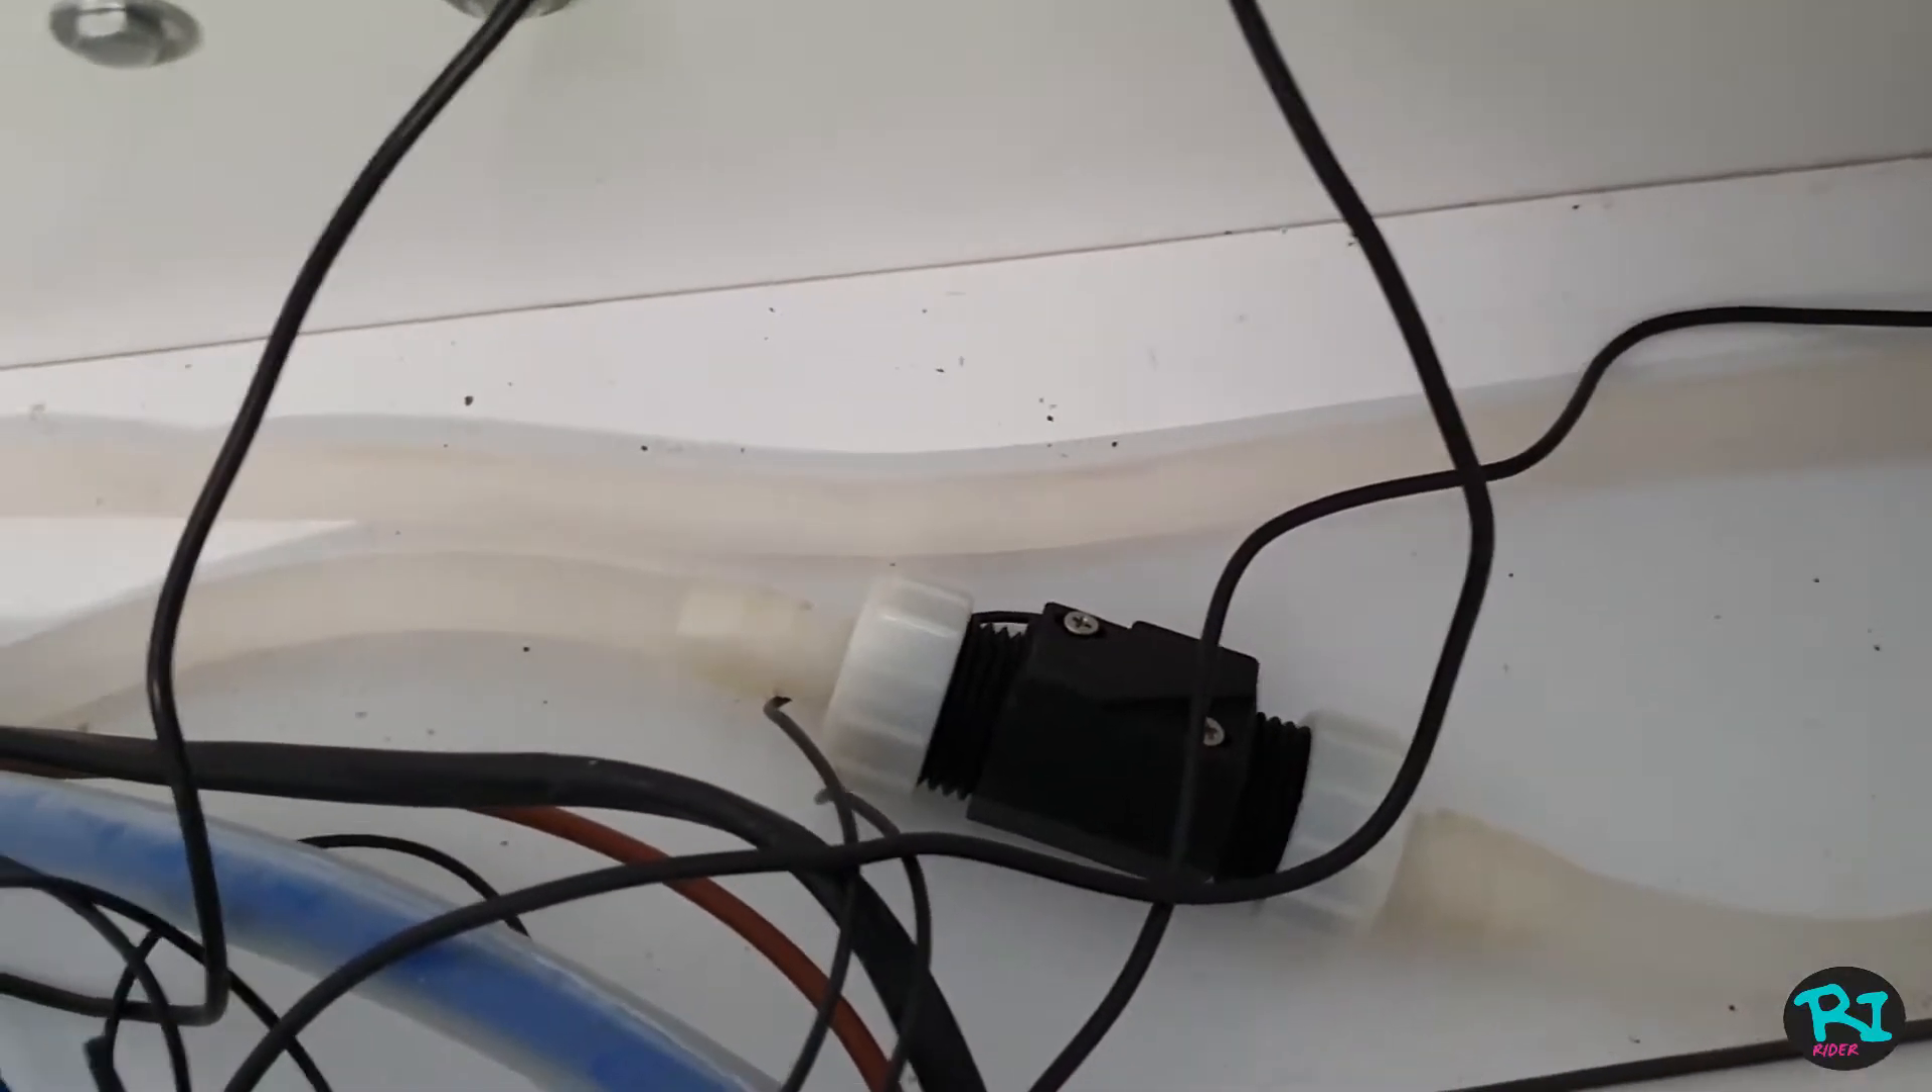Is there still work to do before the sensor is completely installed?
No.